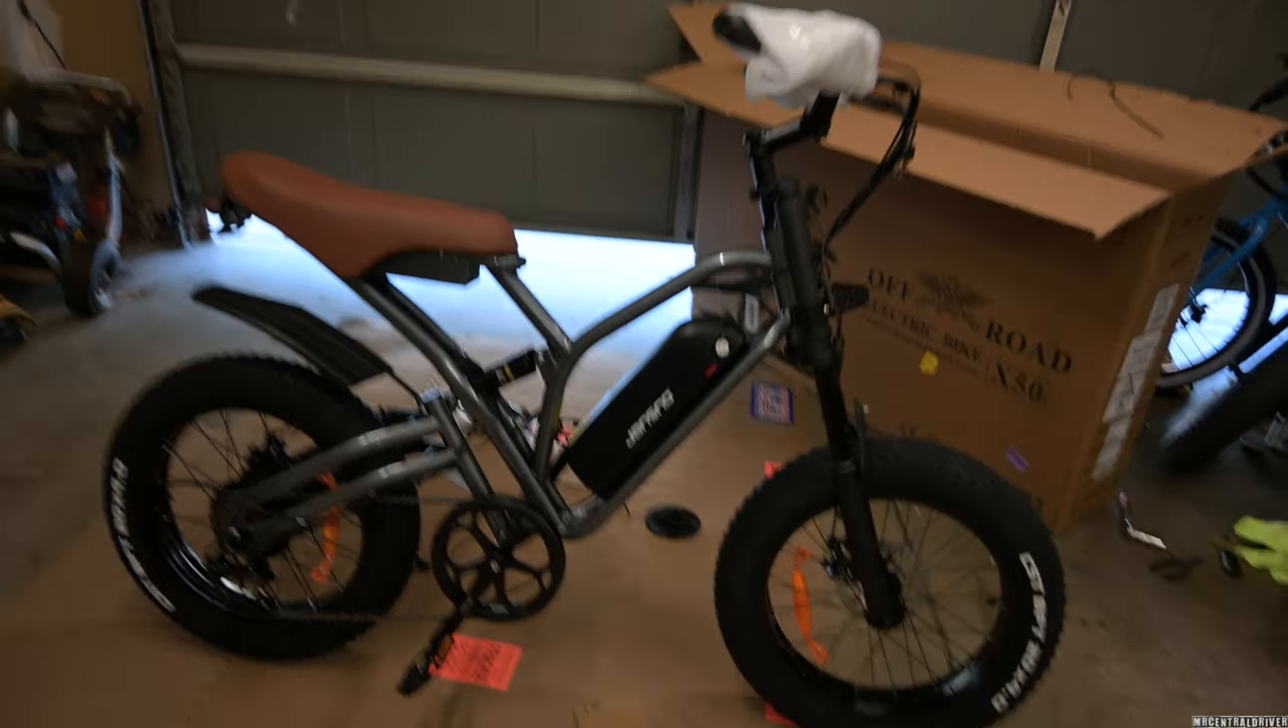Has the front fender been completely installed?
No.